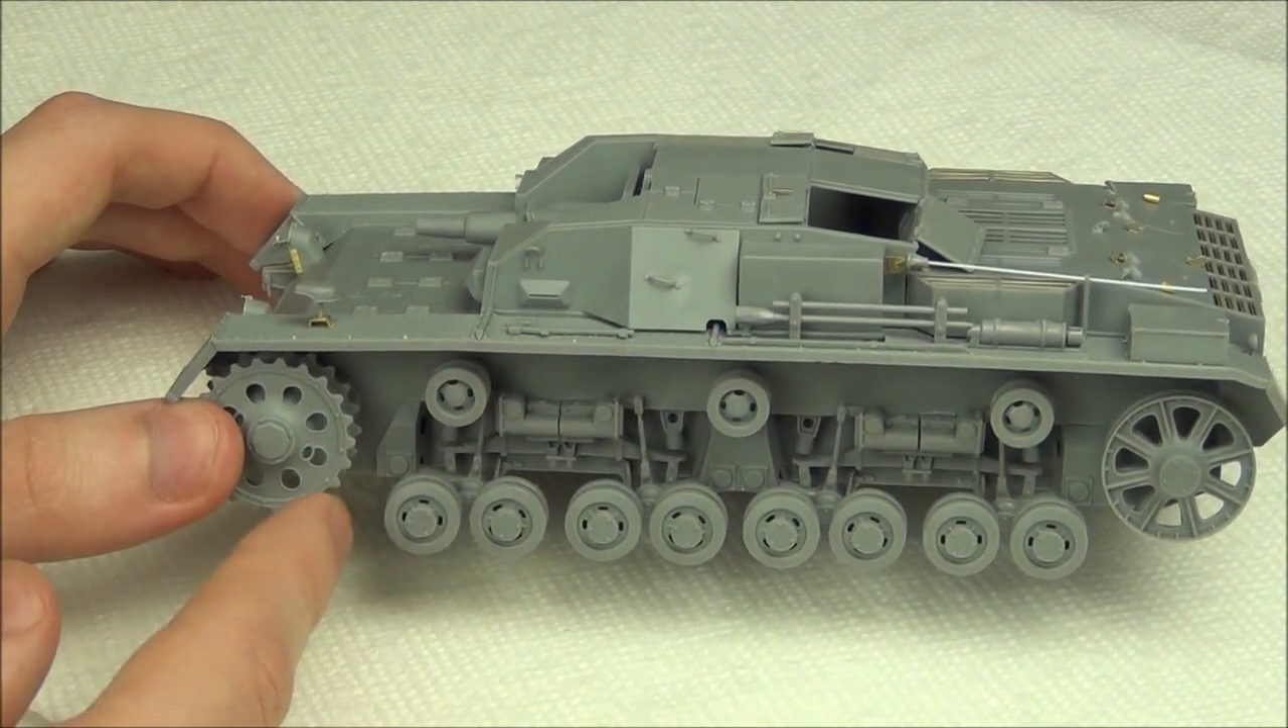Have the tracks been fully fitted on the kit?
No.